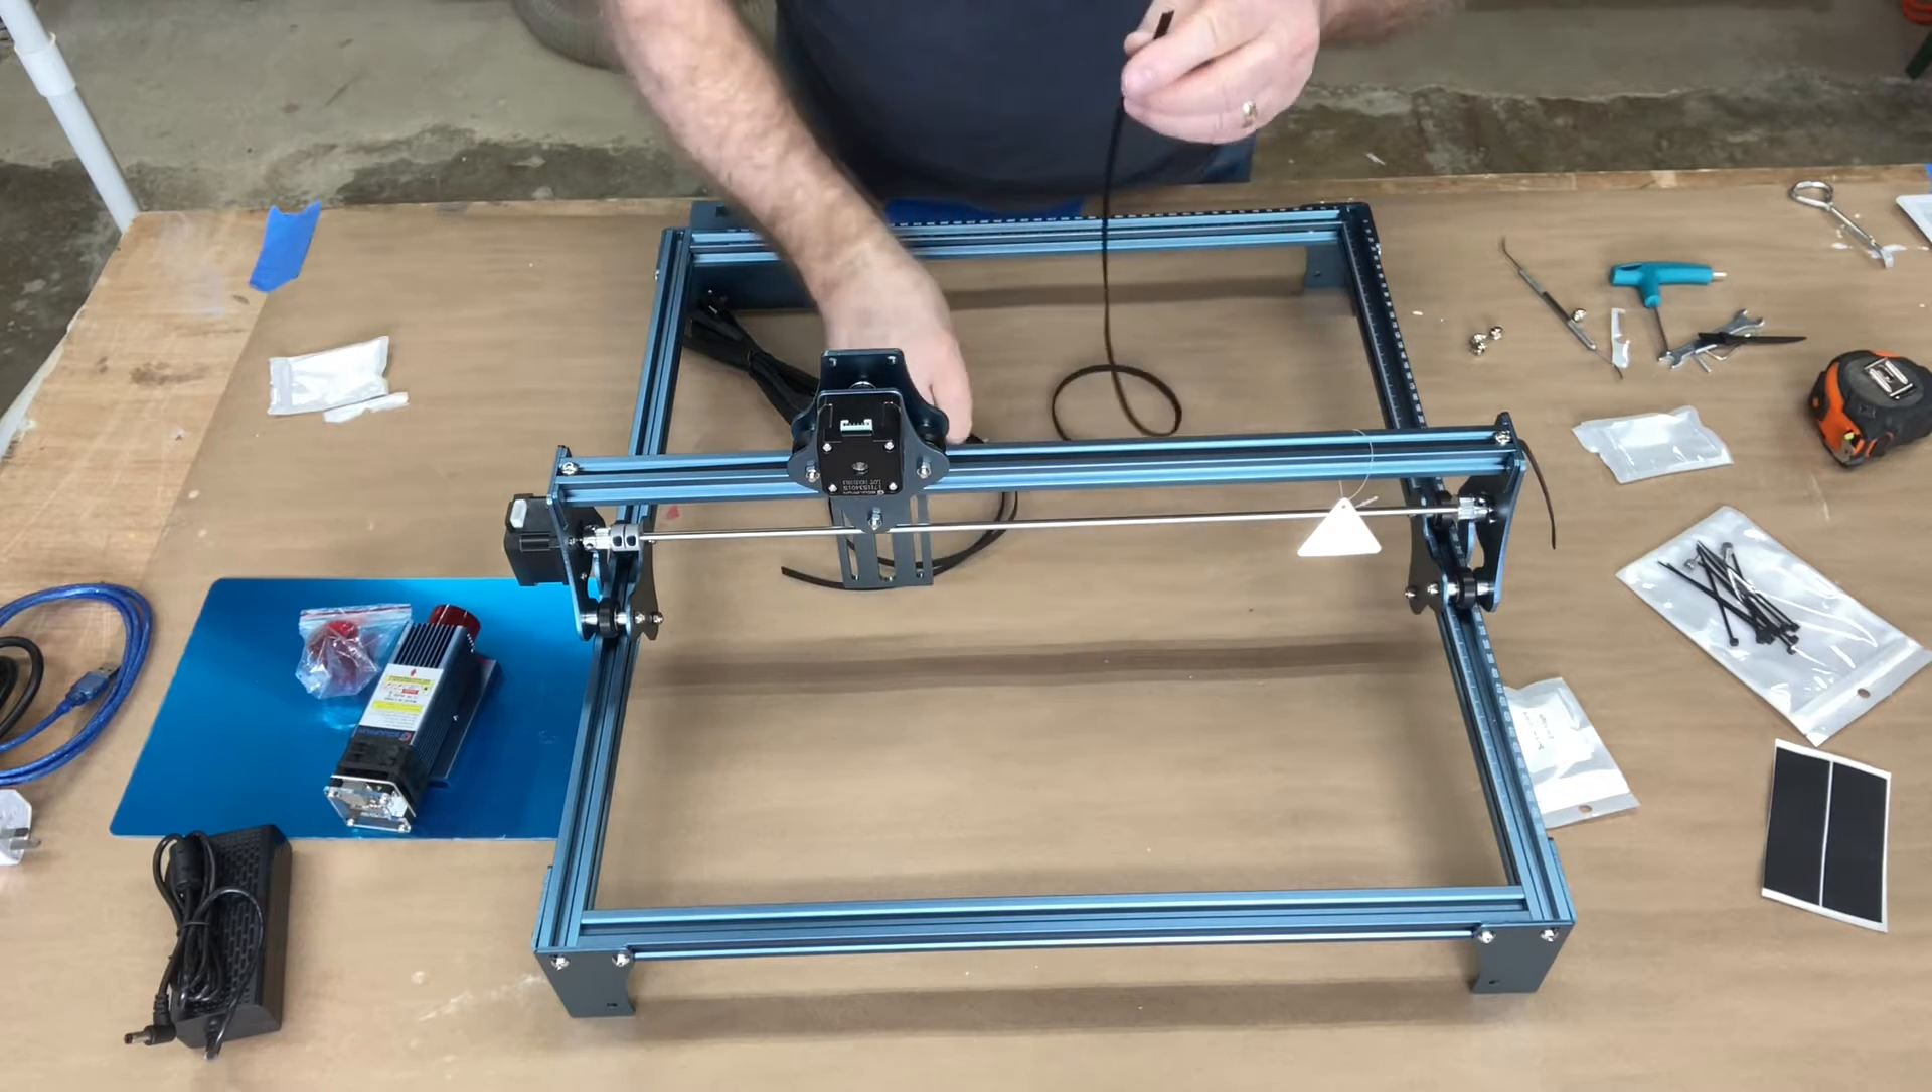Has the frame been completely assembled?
Yes.